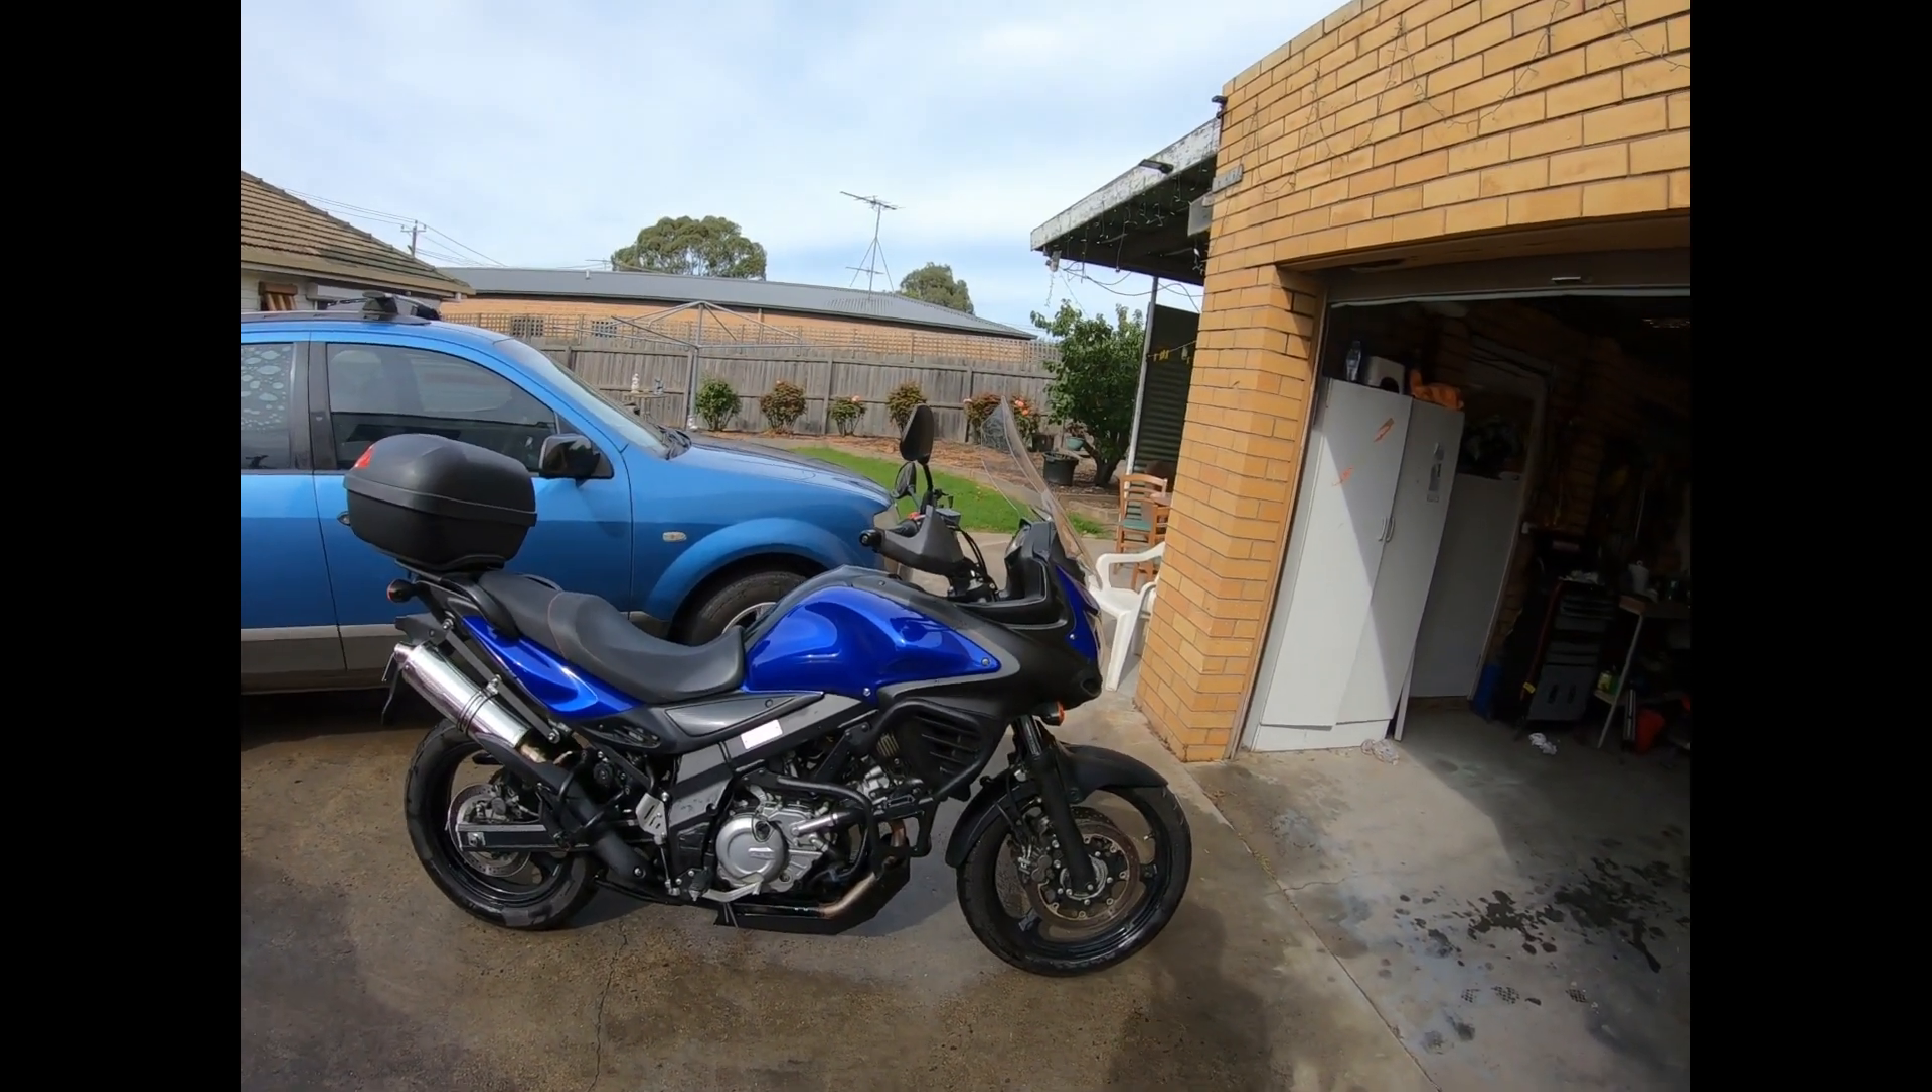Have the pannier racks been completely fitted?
No.